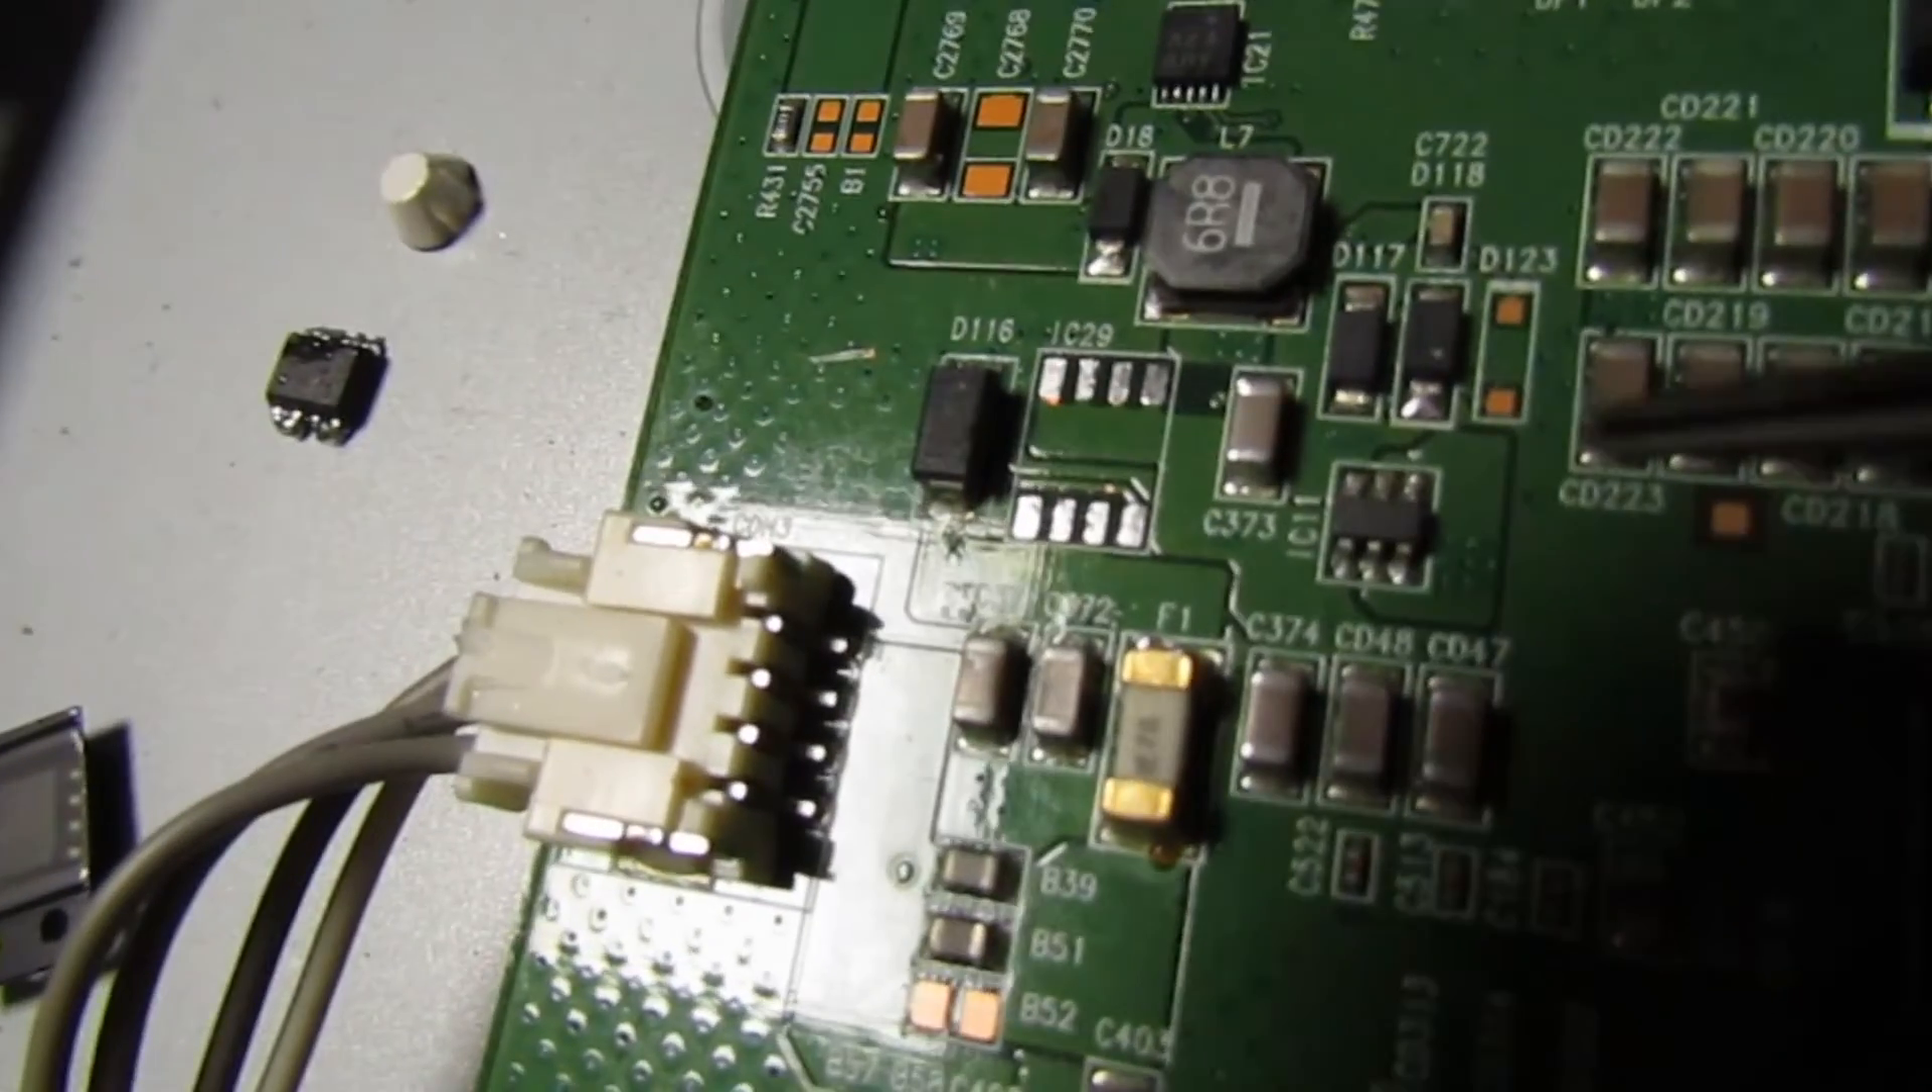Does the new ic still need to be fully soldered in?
Yes.